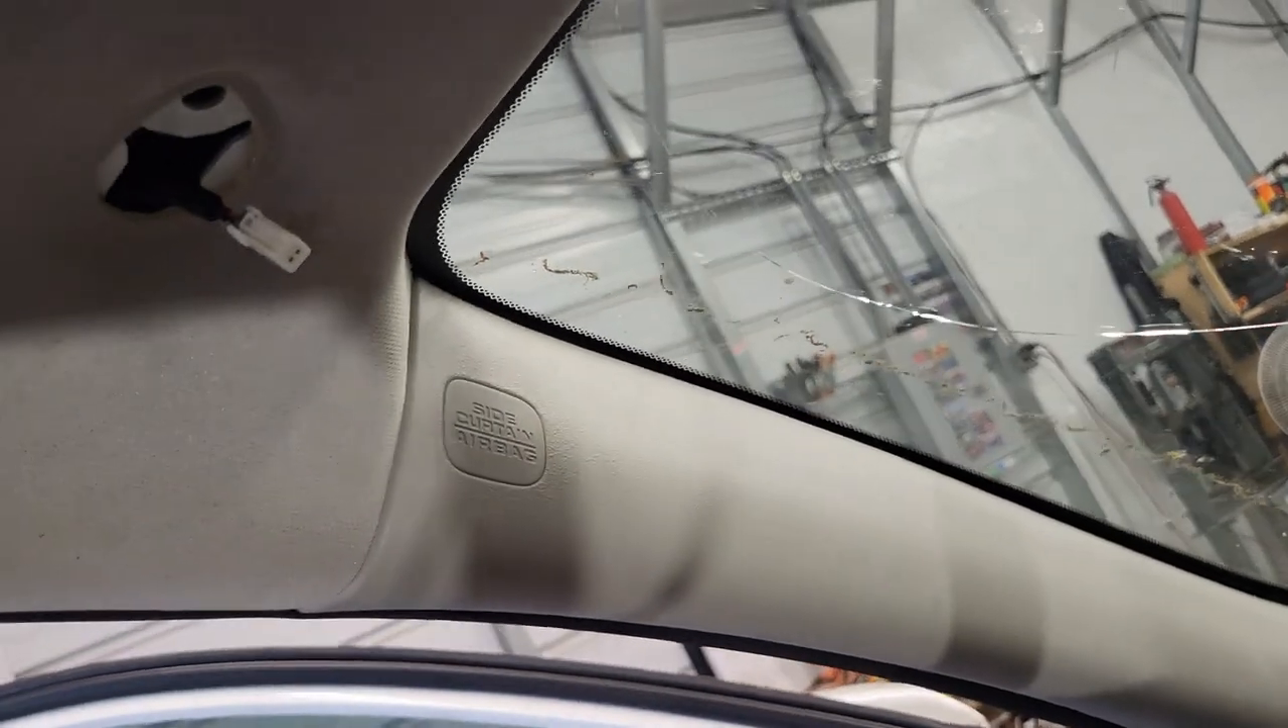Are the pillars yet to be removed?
Yes.